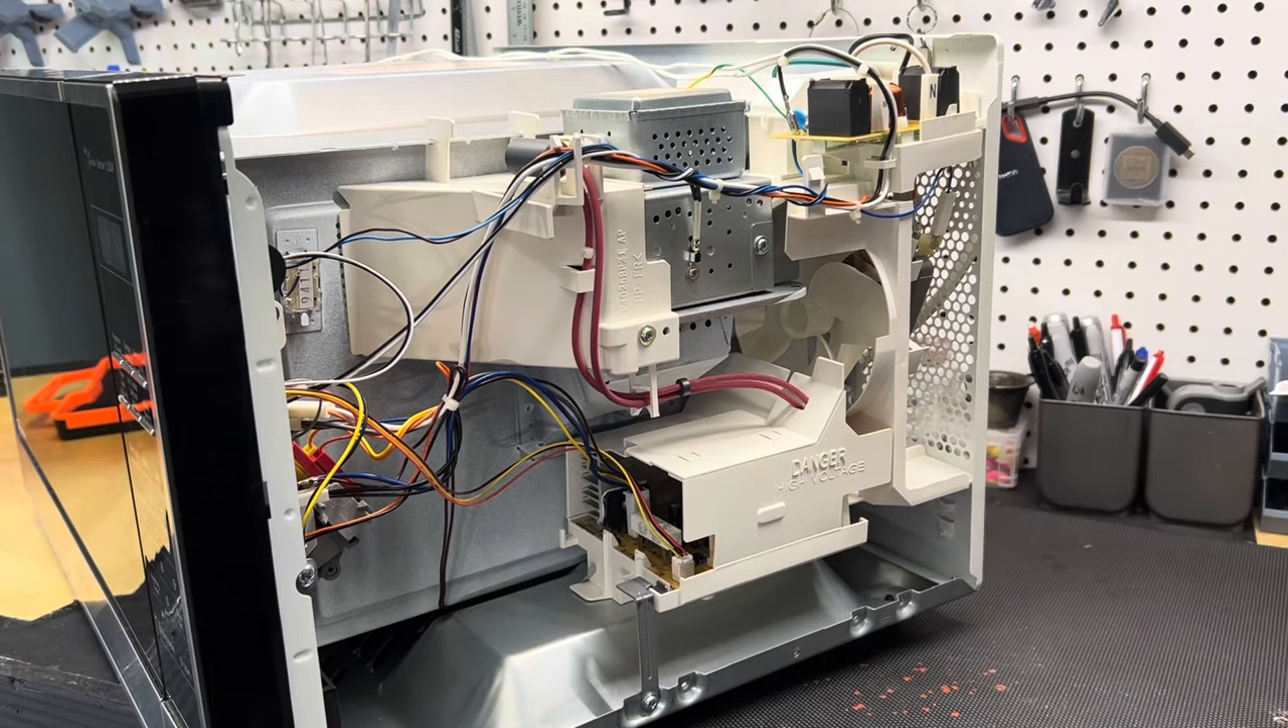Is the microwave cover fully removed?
Yes.